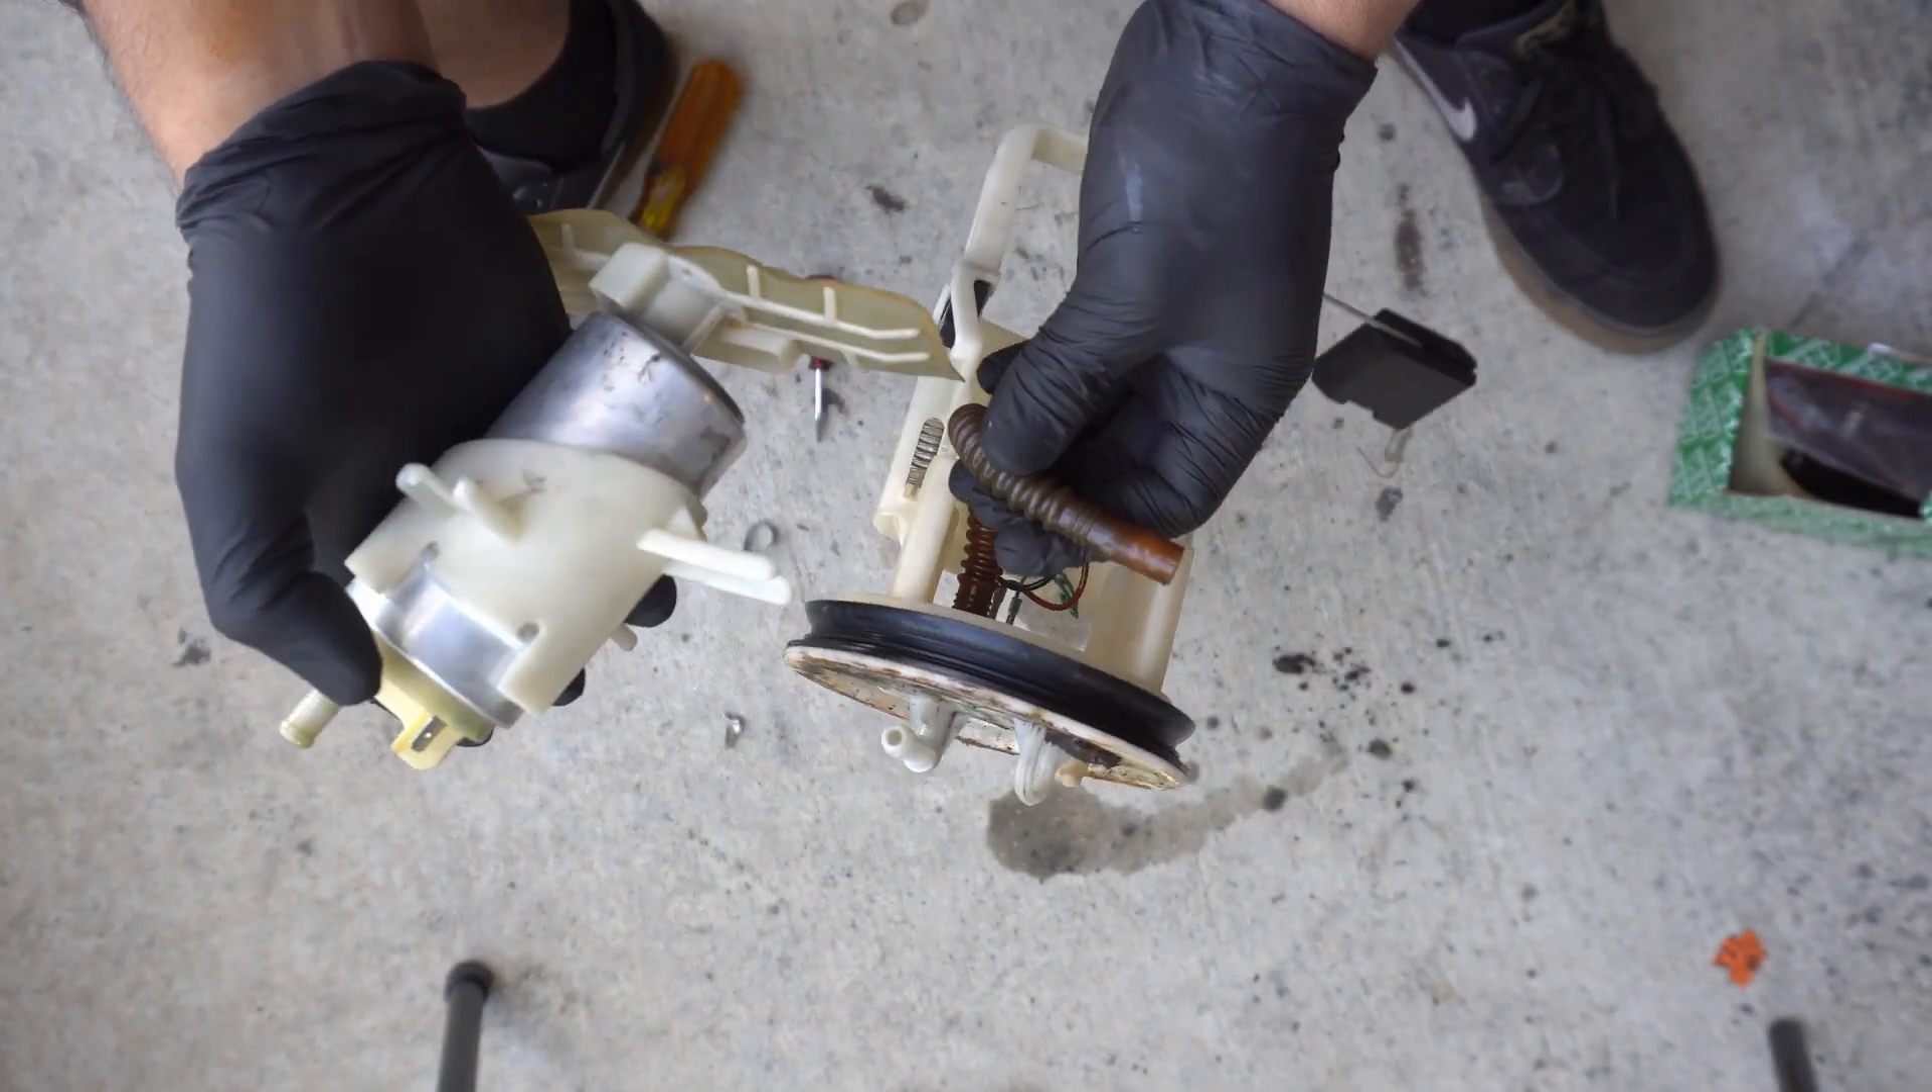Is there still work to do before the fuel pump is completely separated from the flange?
No.